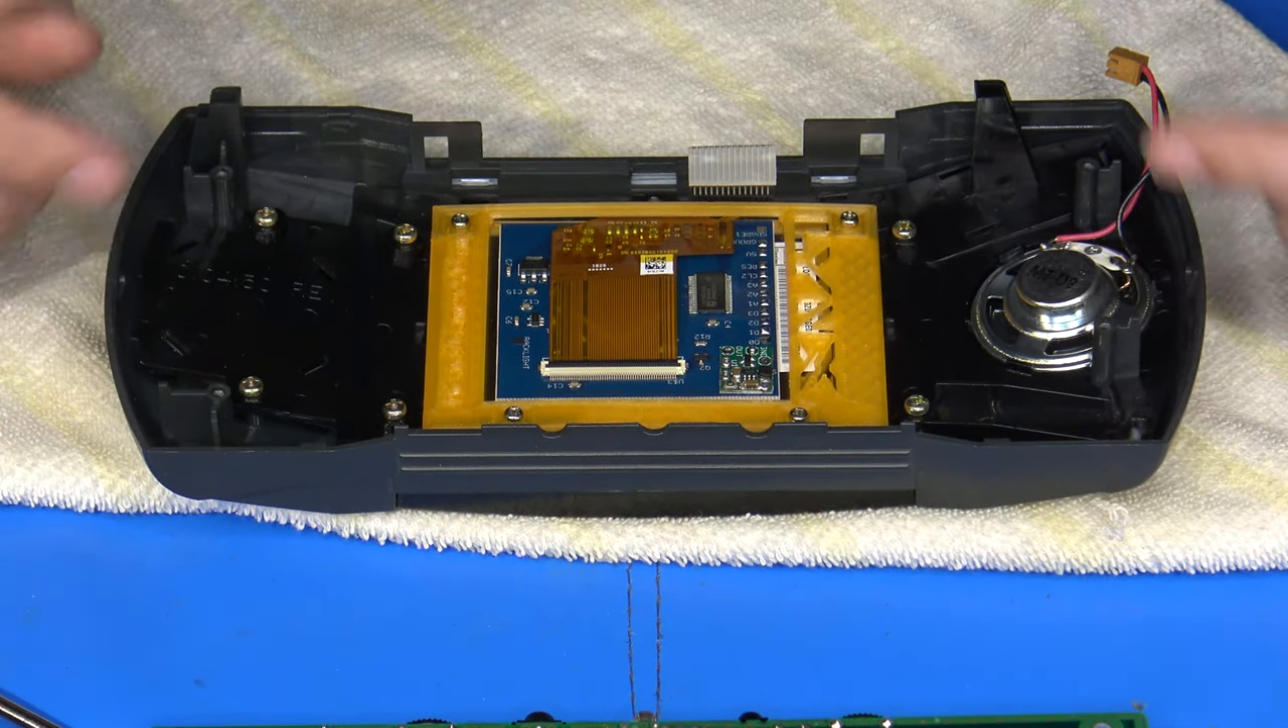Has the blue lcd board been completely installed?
Yes.